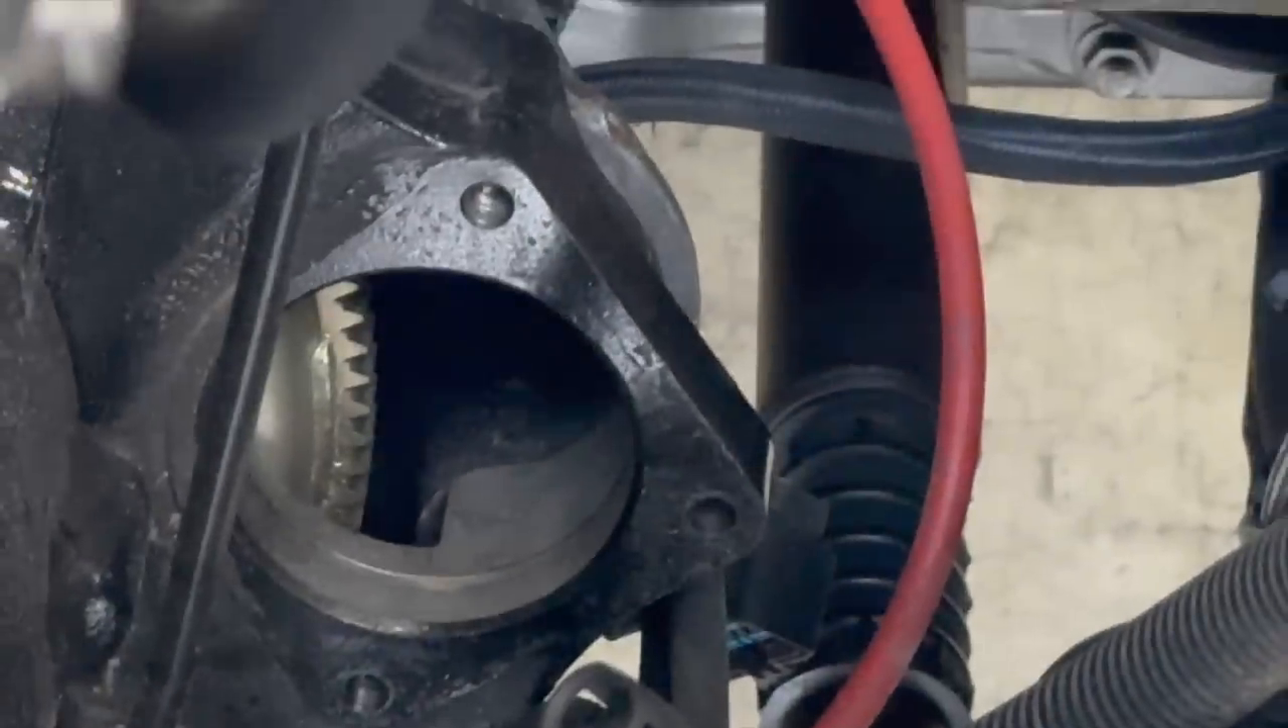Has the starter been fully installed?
No.